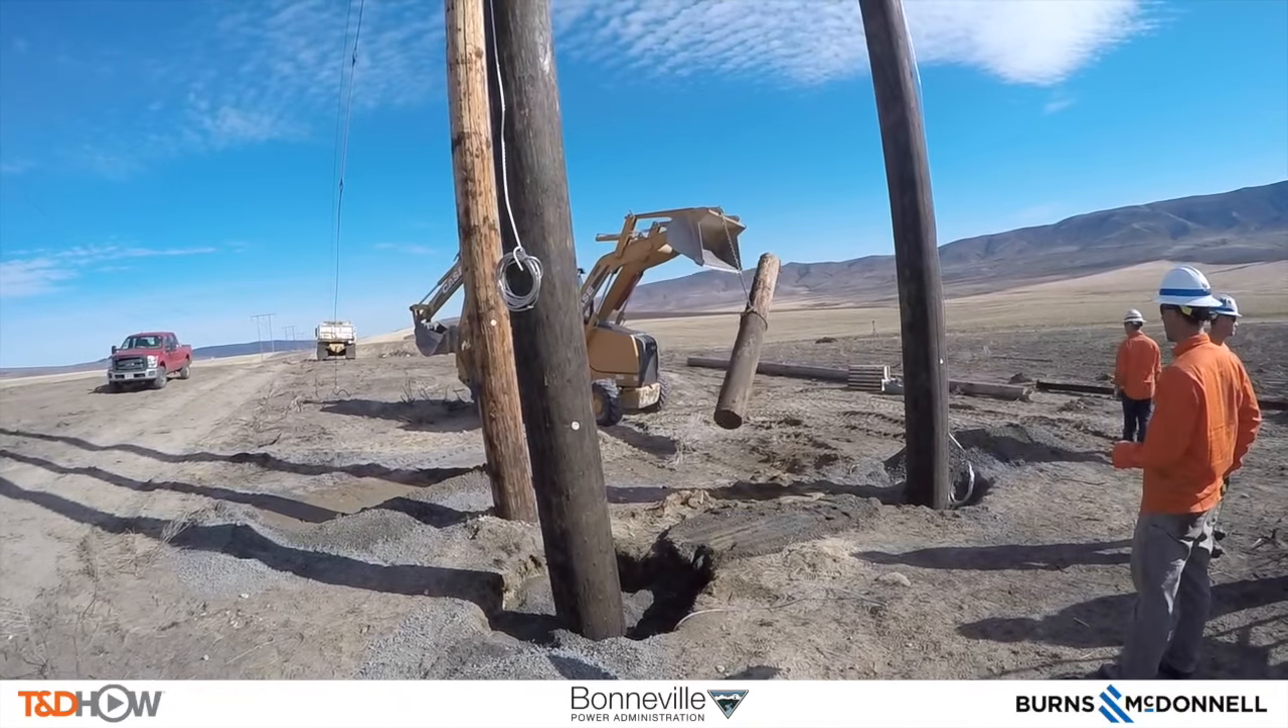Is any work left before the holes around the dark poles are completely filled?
Yes.